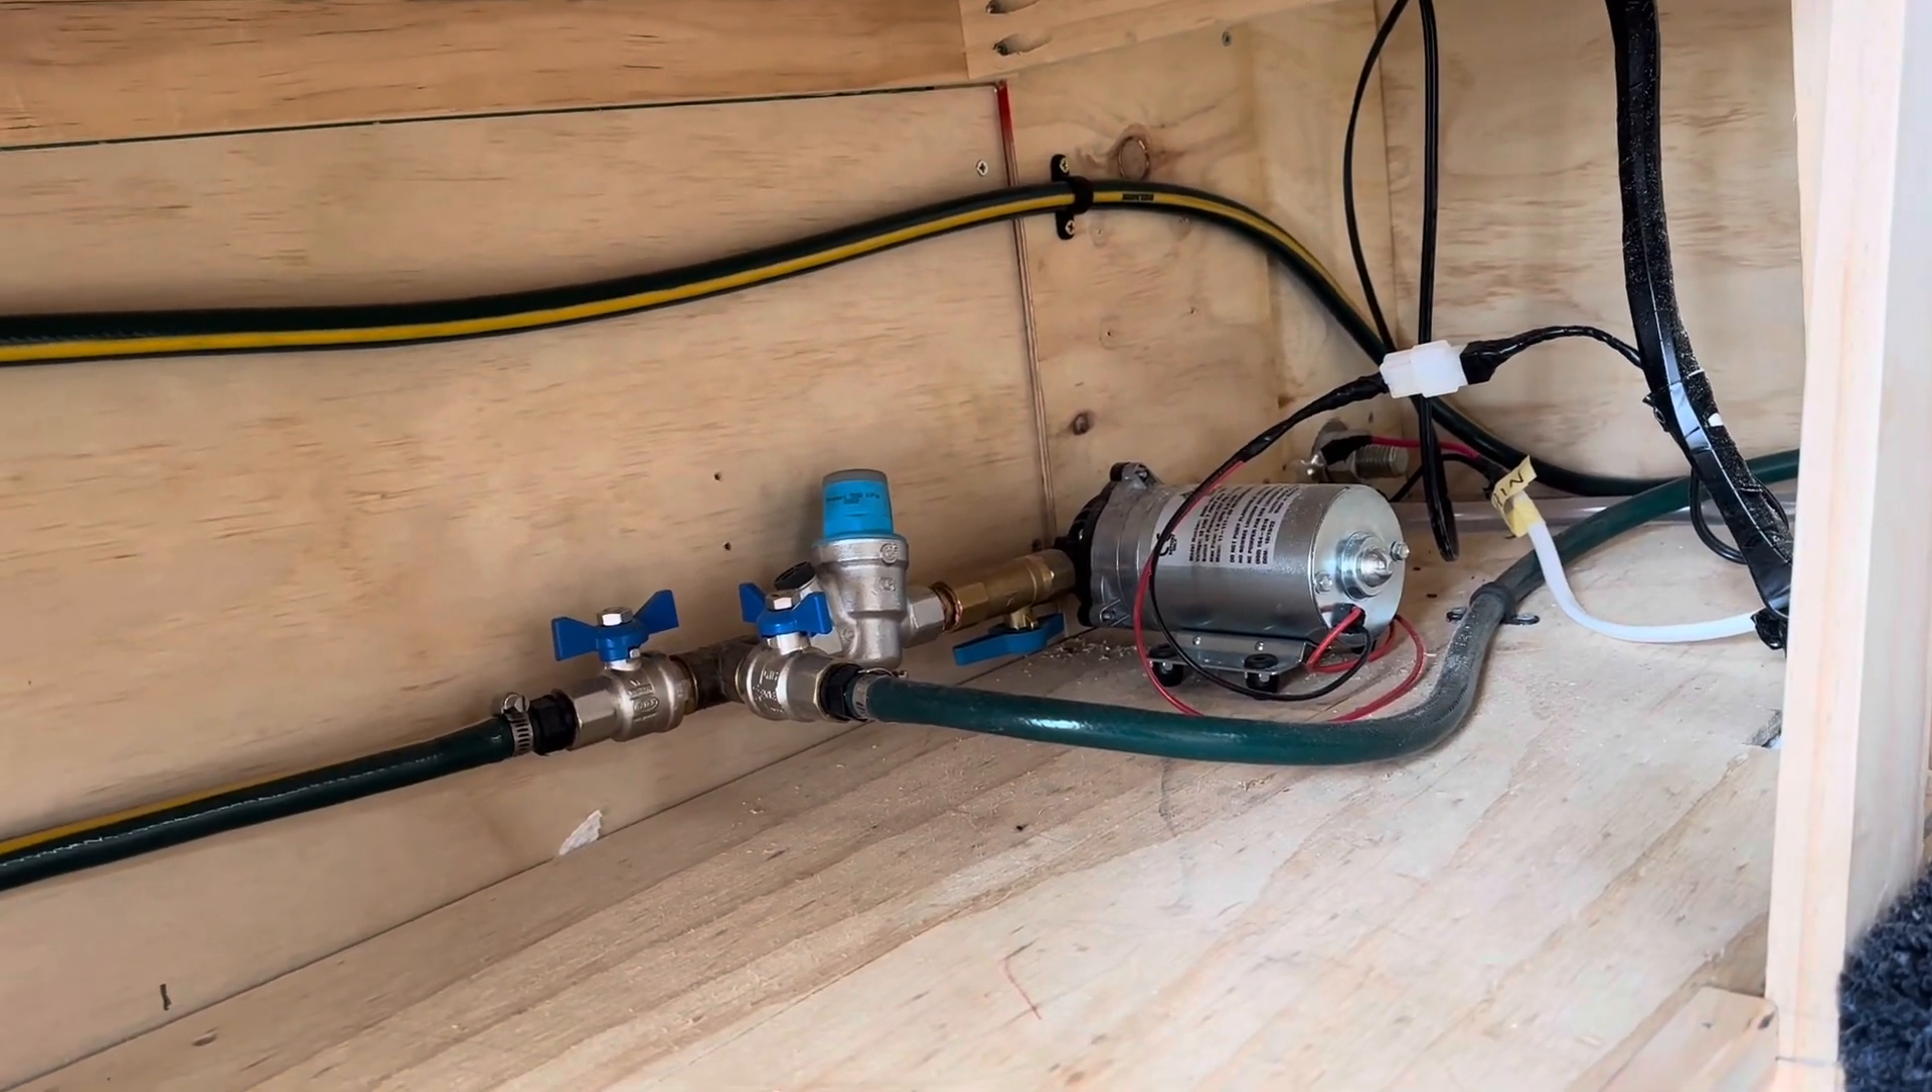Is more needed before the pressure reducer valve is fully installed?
No.